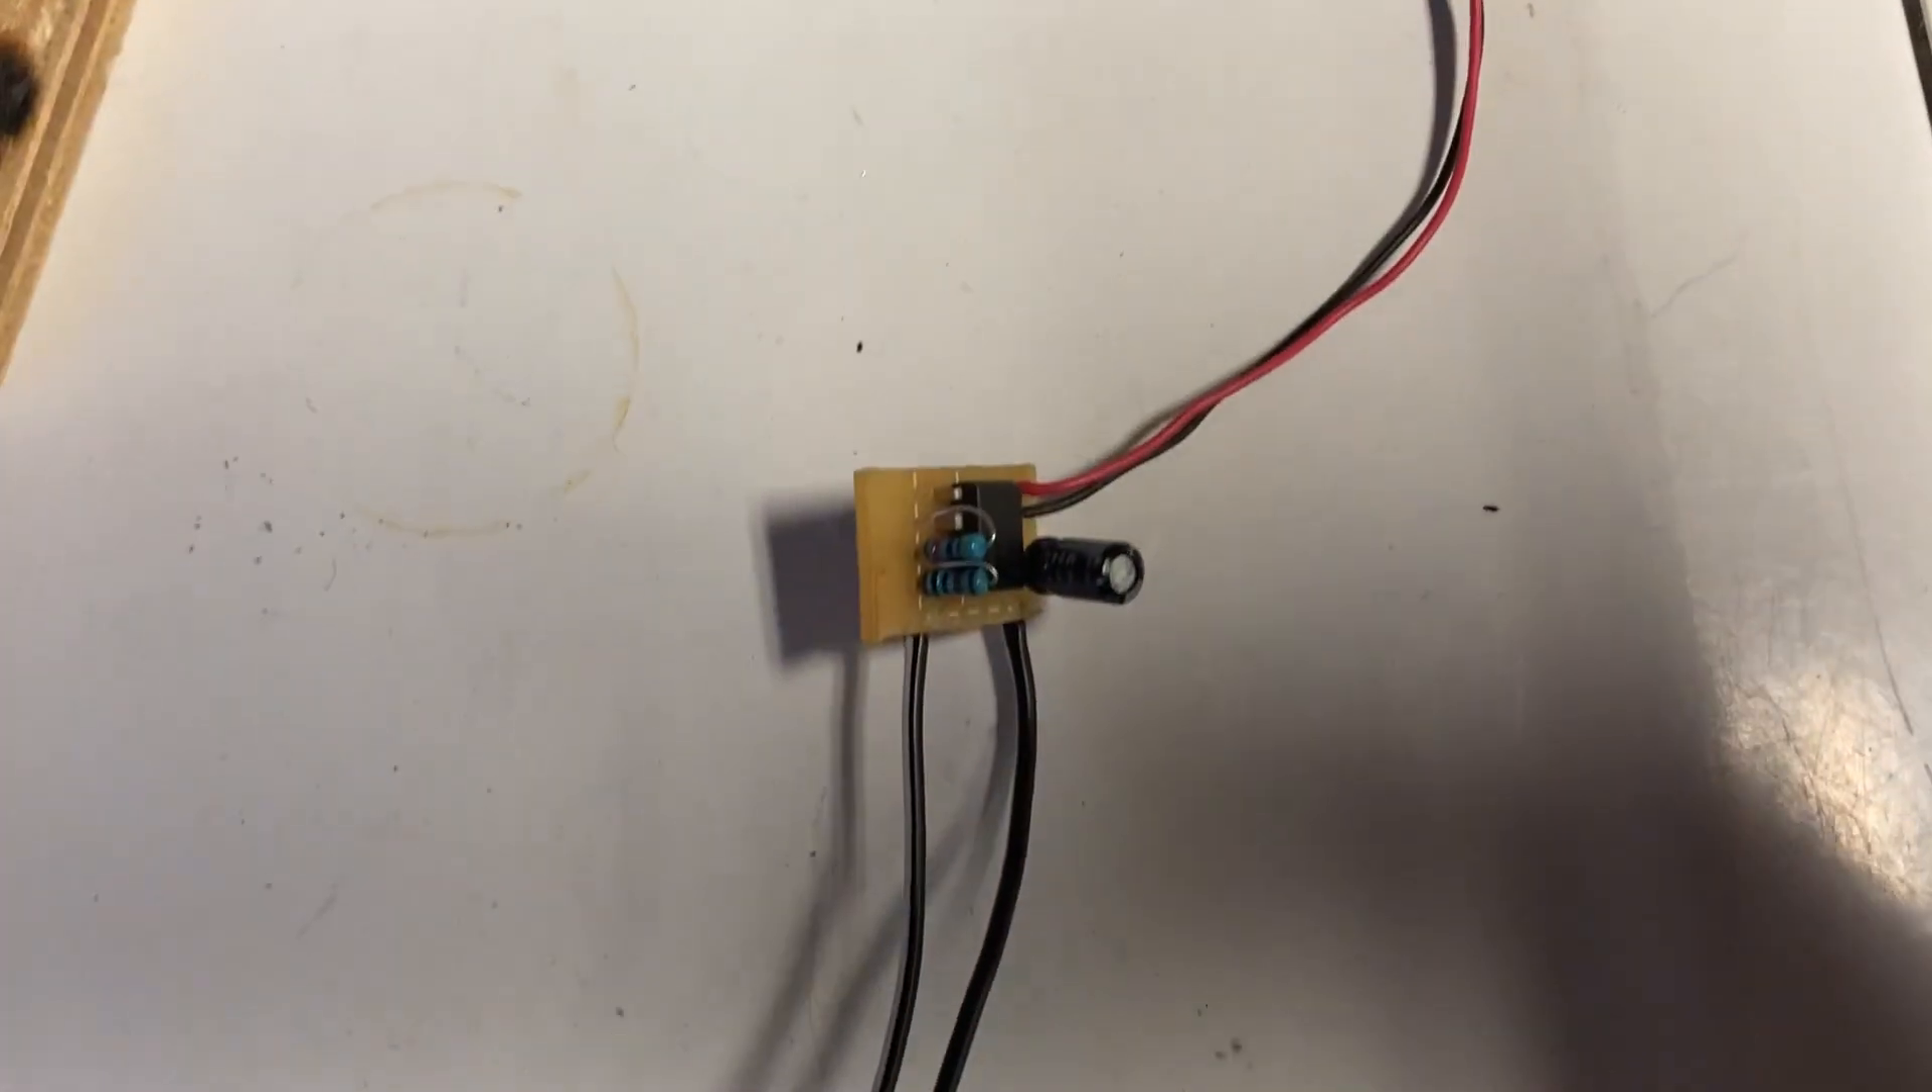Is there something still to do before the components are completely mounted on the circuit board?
No.